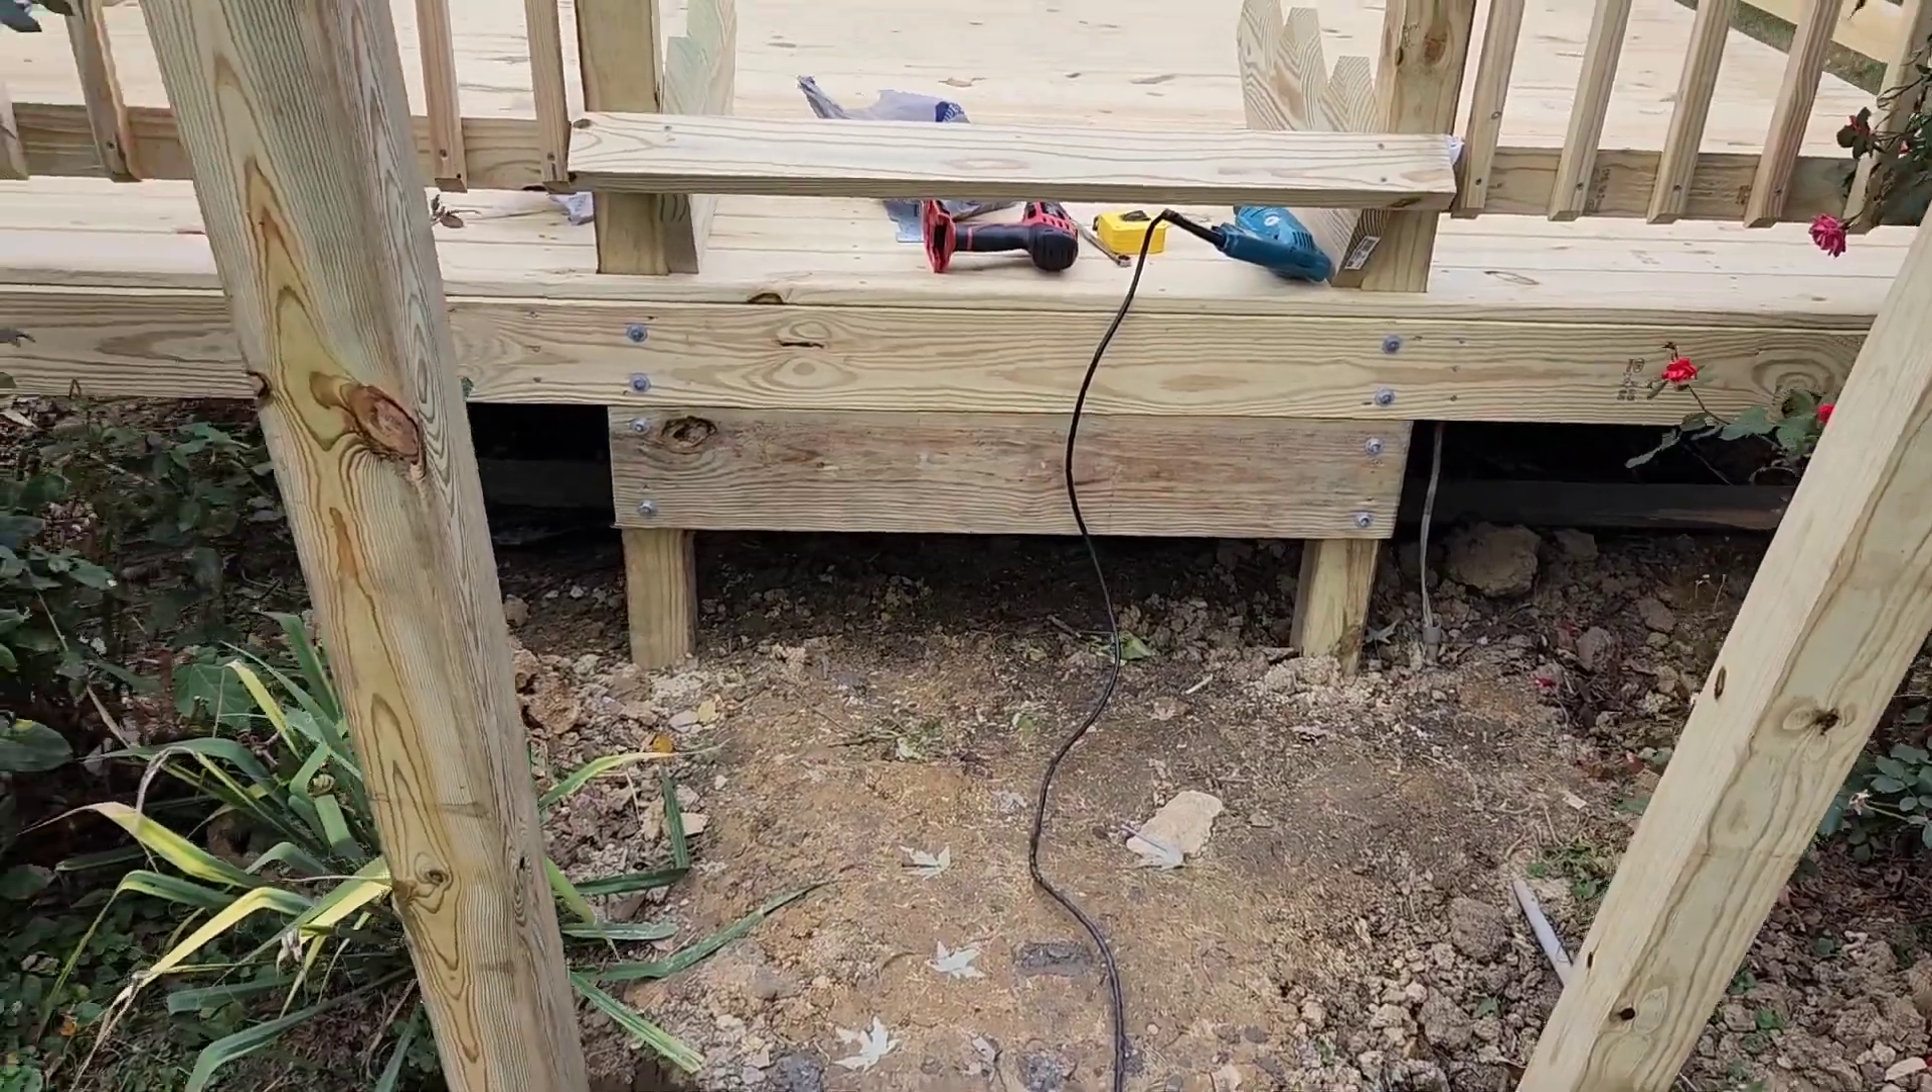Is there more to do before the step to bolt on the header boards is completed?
No.